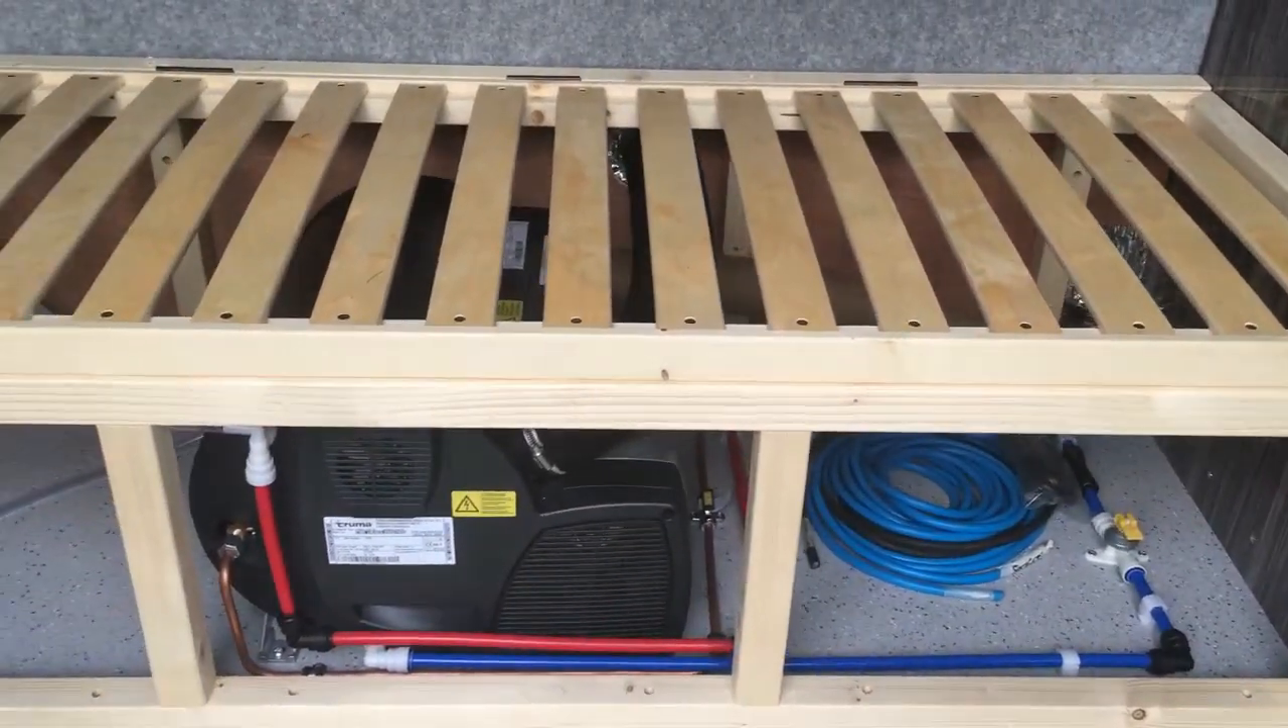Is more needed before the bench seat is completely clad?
Yes.